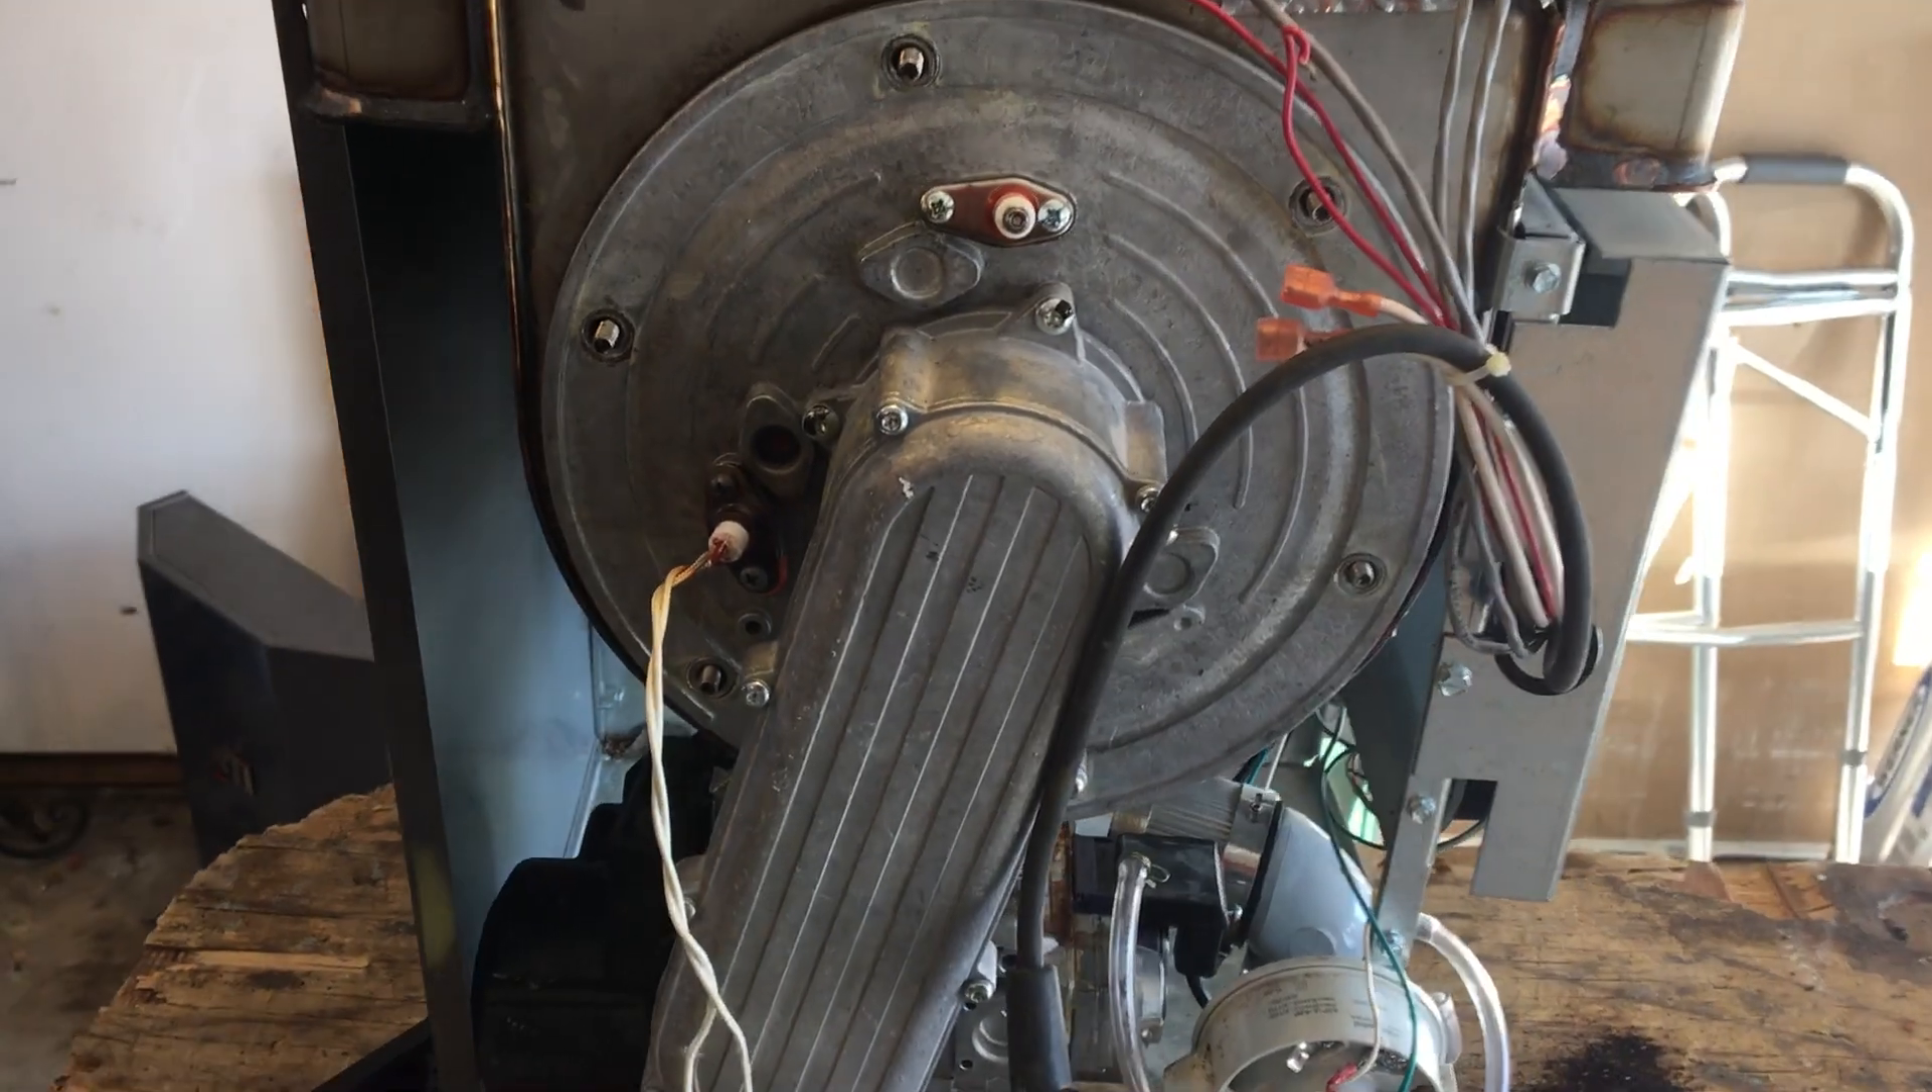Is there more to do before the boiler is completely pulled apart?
Yes.